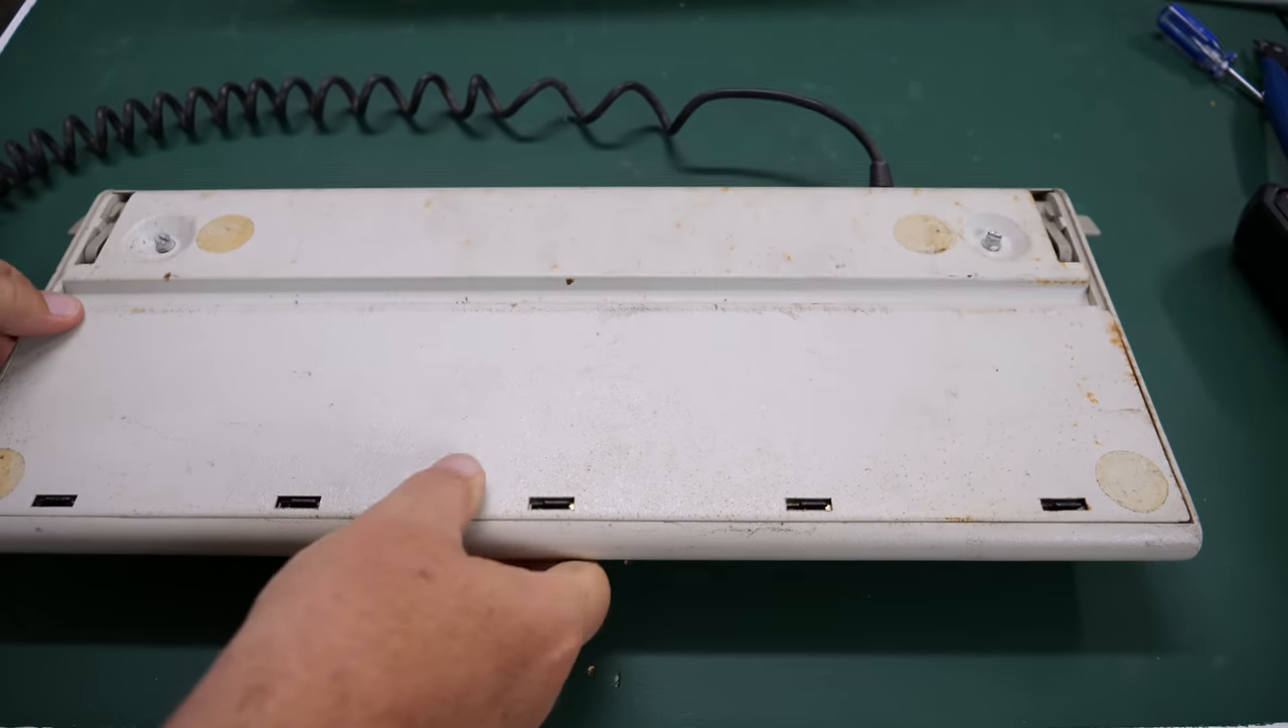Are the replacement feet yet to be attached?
Yes.